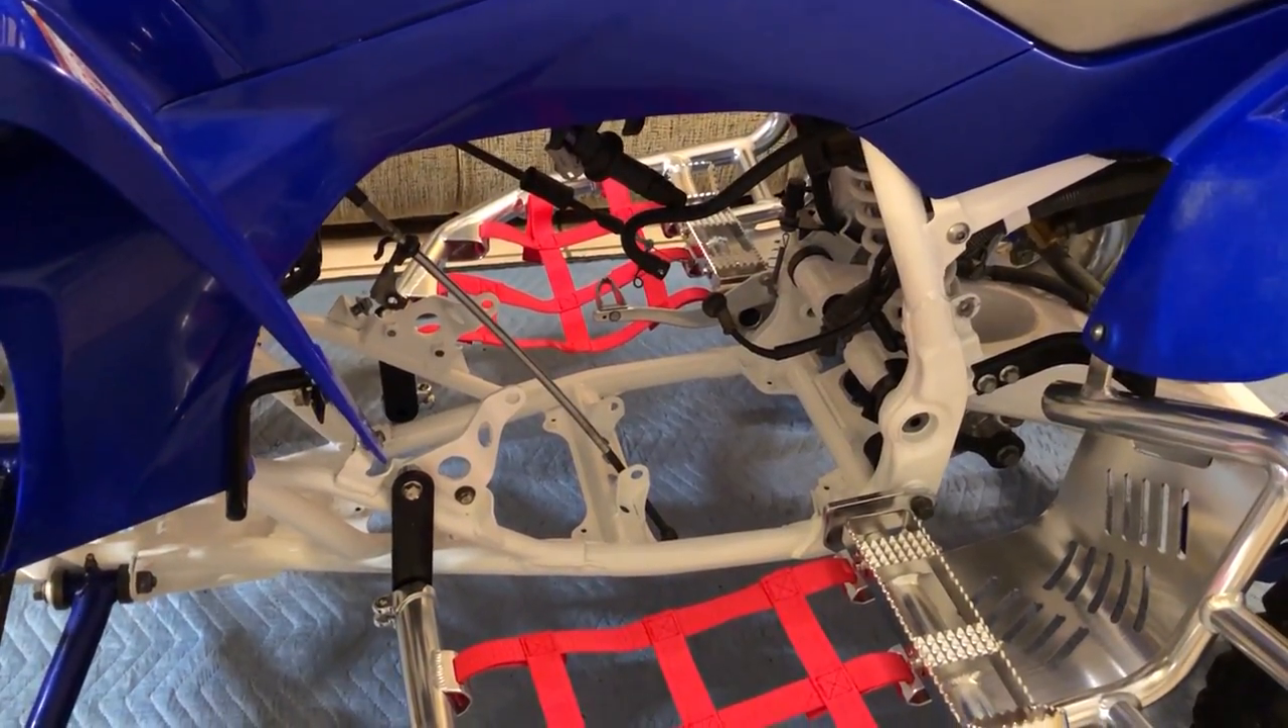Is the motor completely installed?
No.